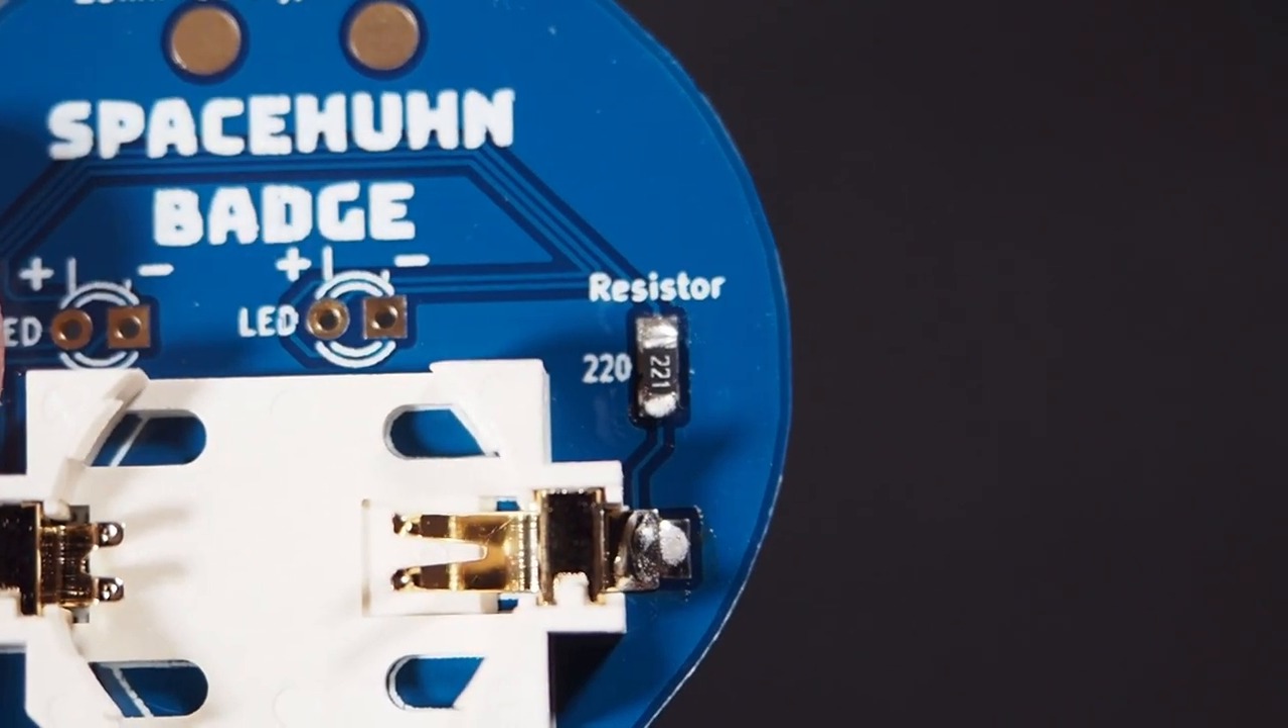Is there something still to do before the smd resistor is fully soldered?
No.